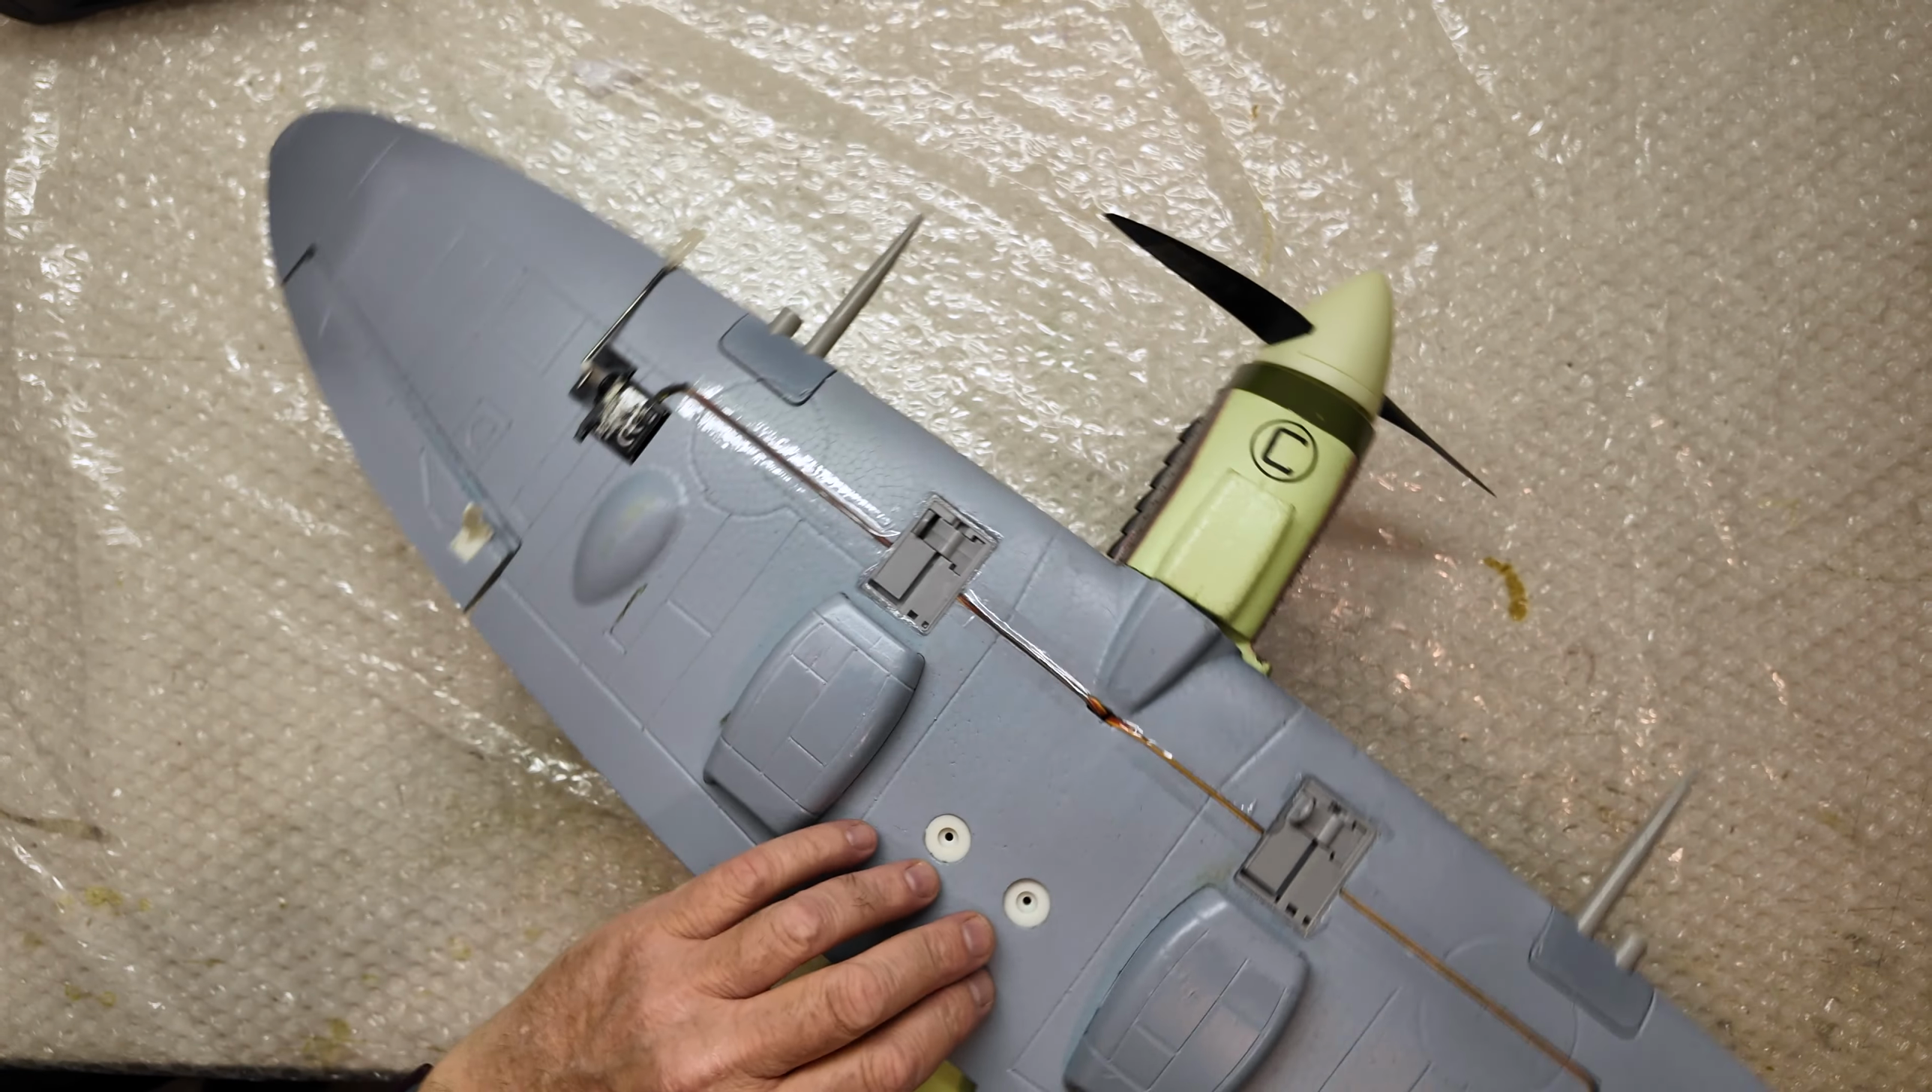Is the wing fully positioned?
Yes.